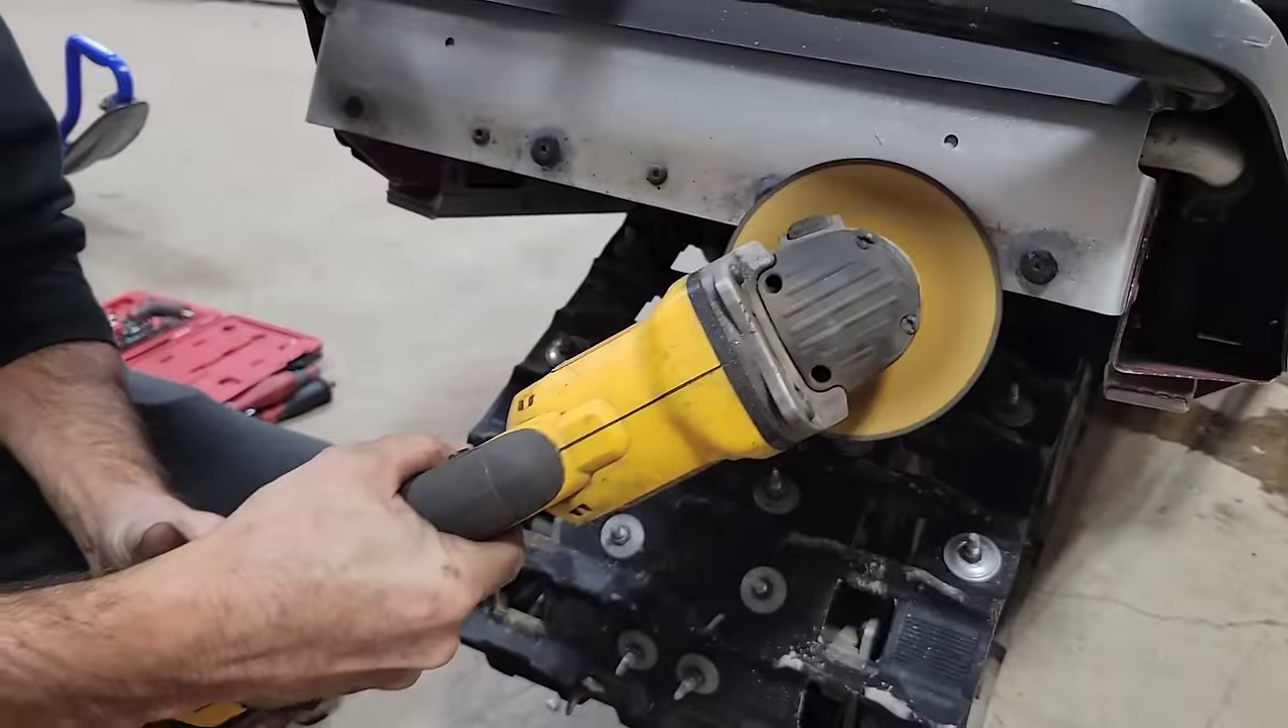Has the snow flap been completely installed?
No.